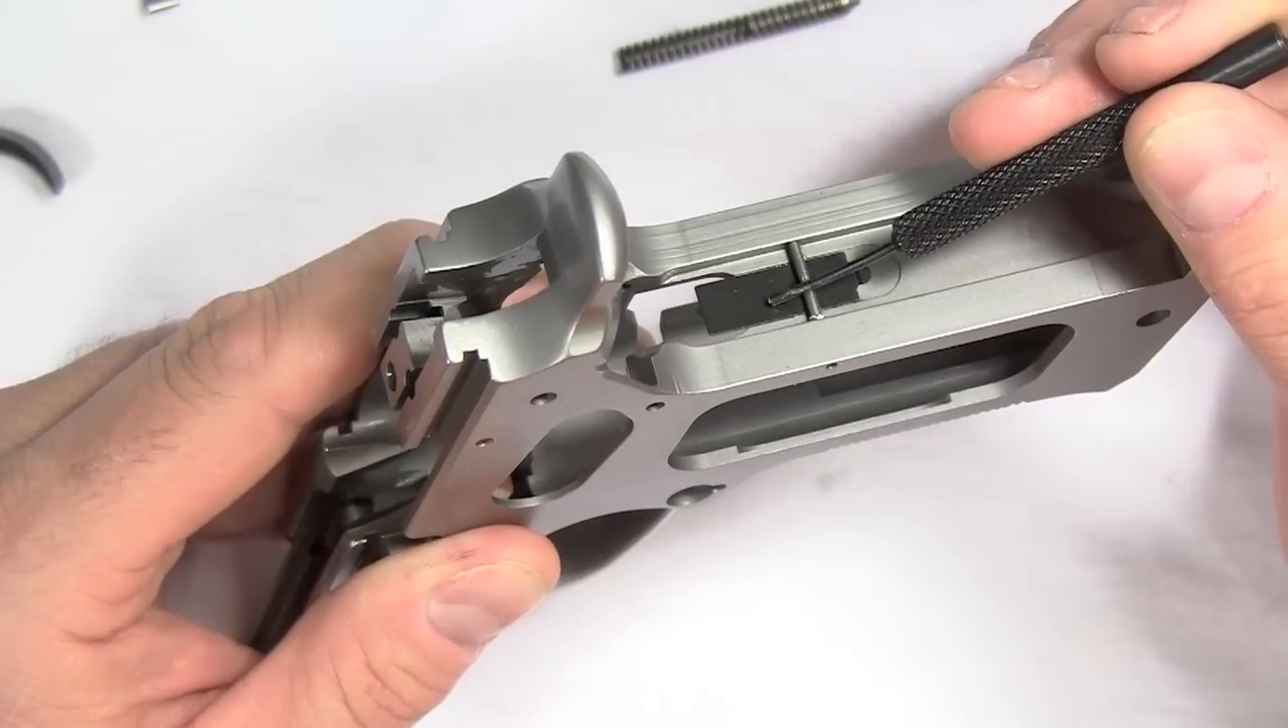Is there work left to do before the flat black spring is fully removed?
Yes.